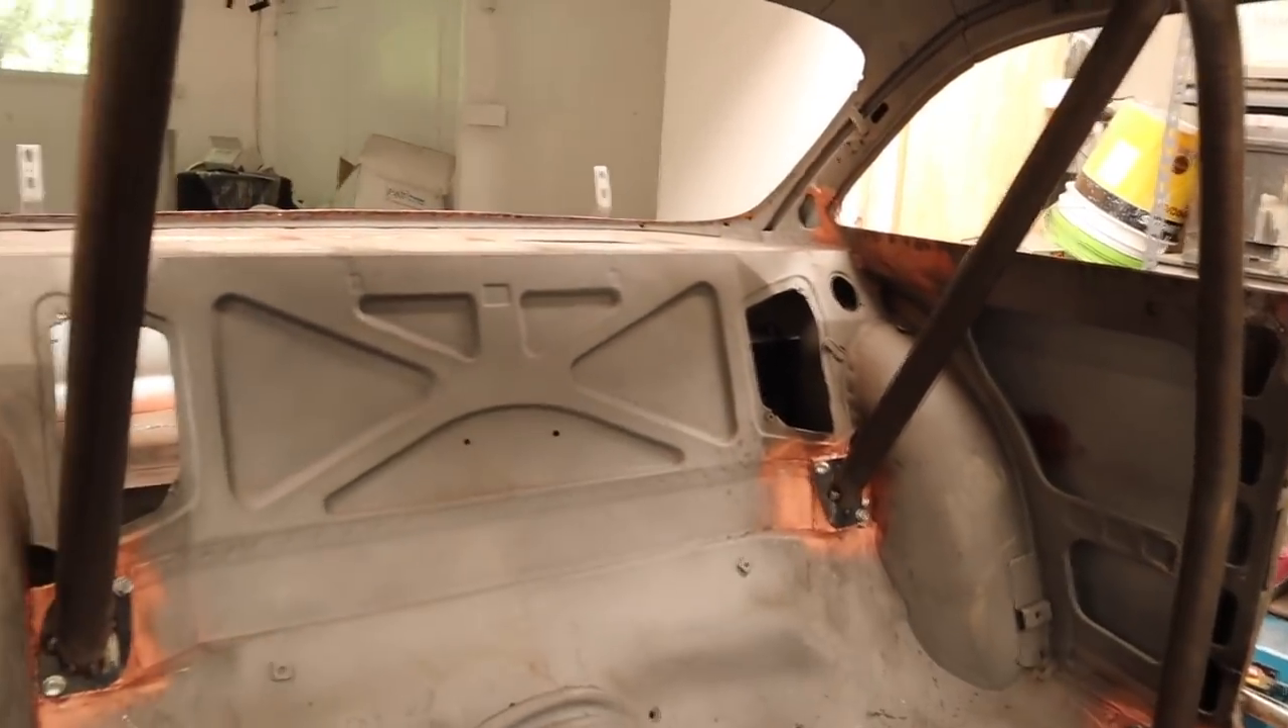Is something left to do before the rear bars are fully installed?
No.